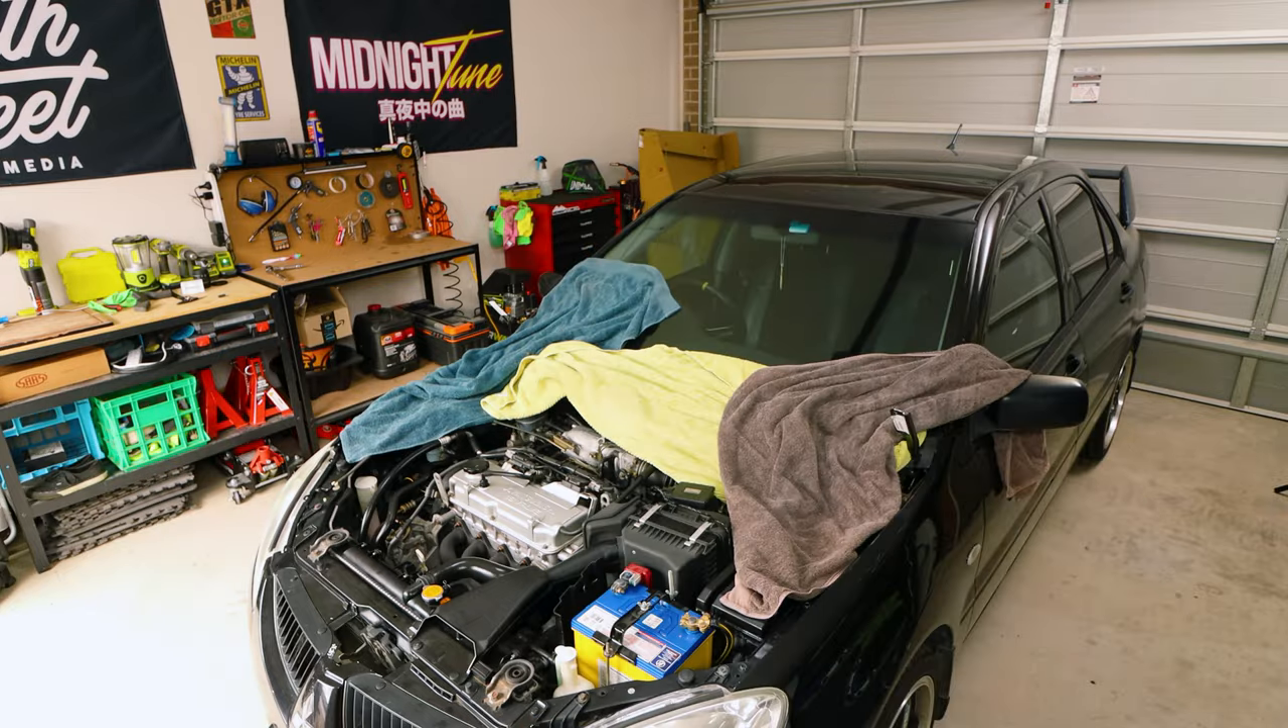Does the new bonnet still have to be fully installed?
Yes.